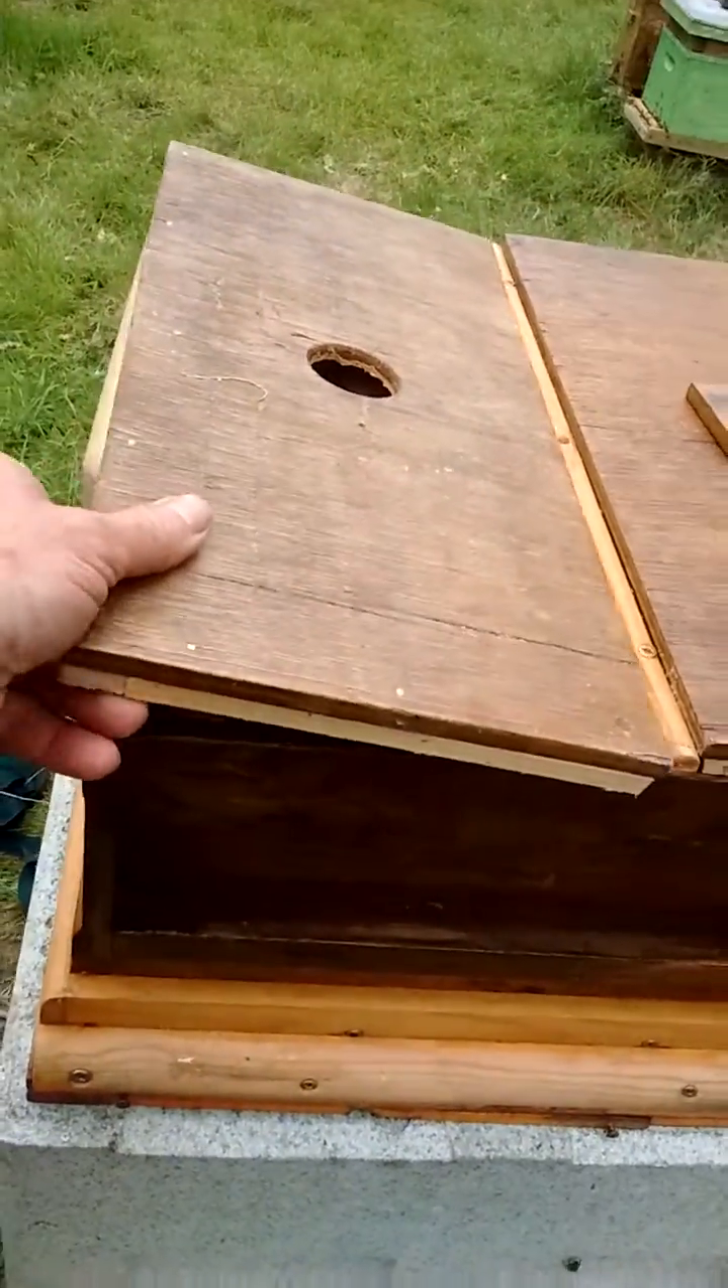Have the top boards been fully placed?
No.